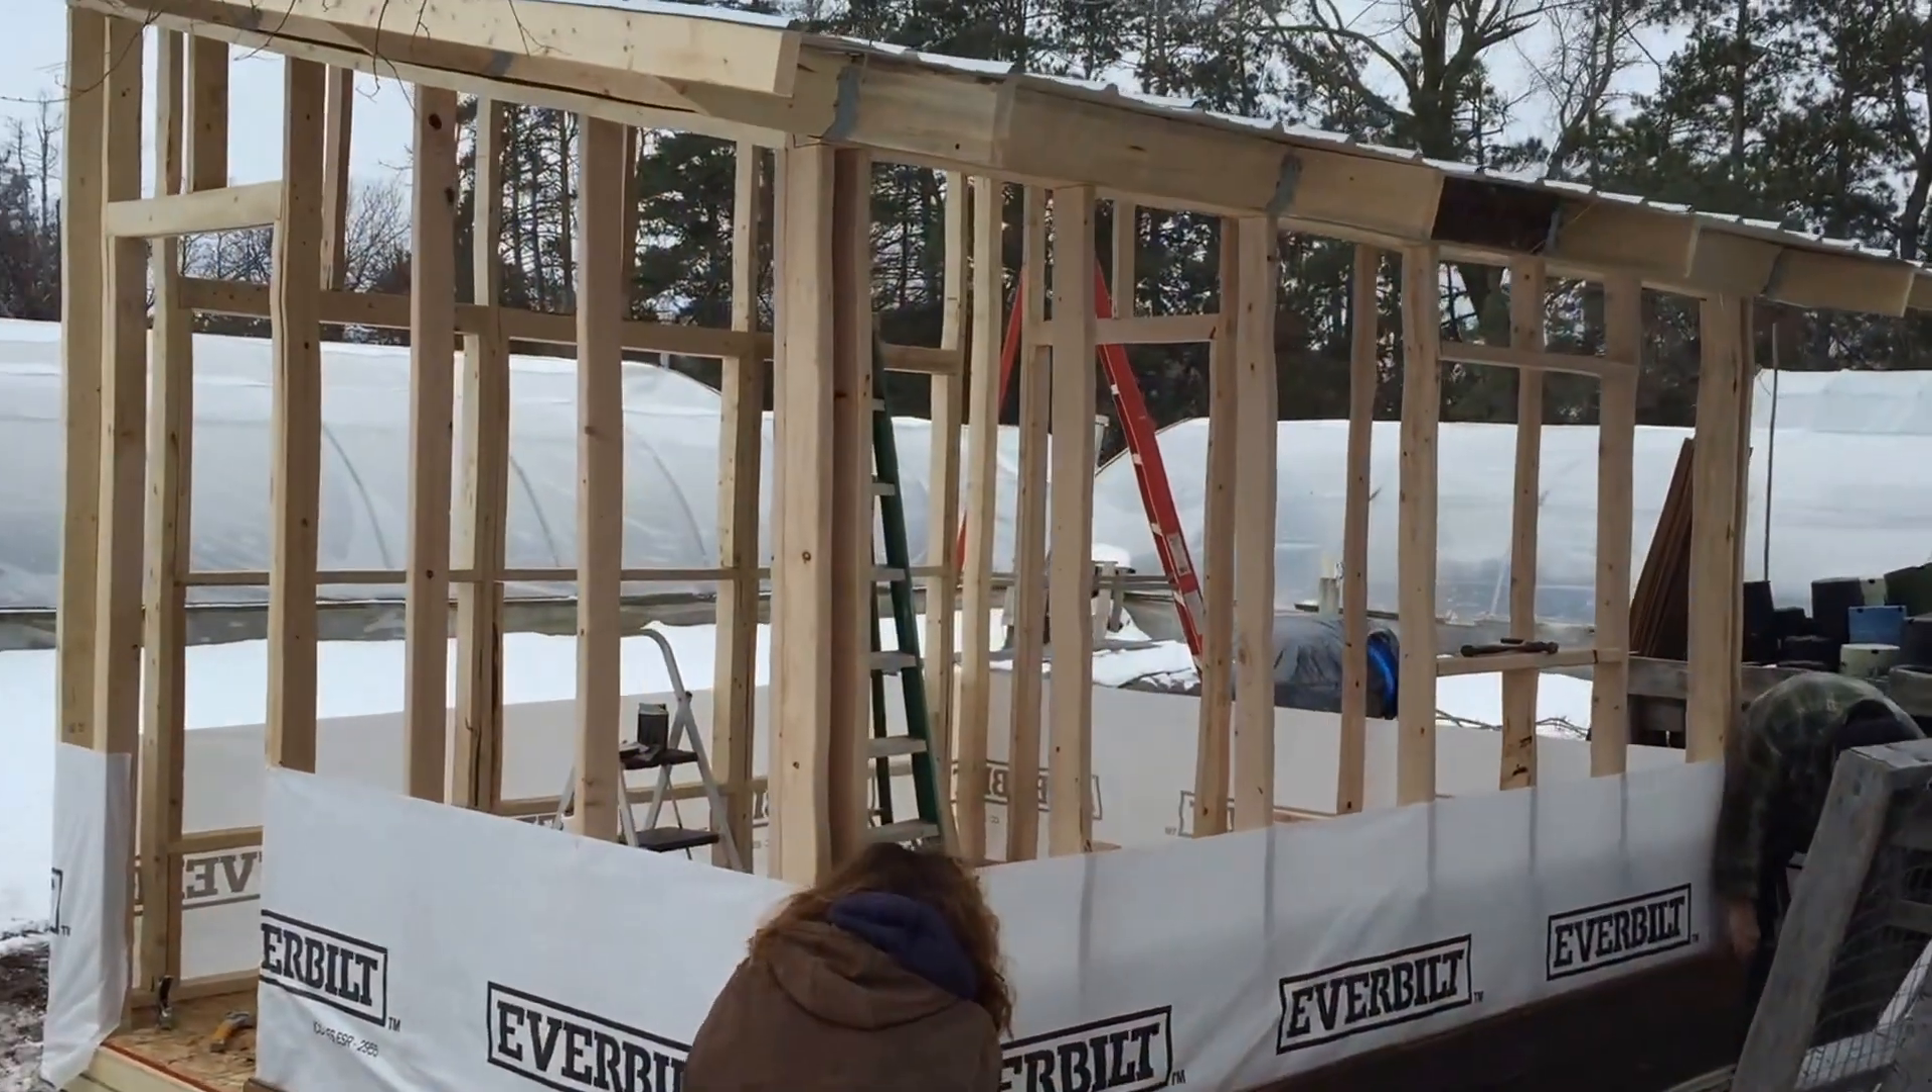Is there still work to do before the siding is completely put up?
Yes.